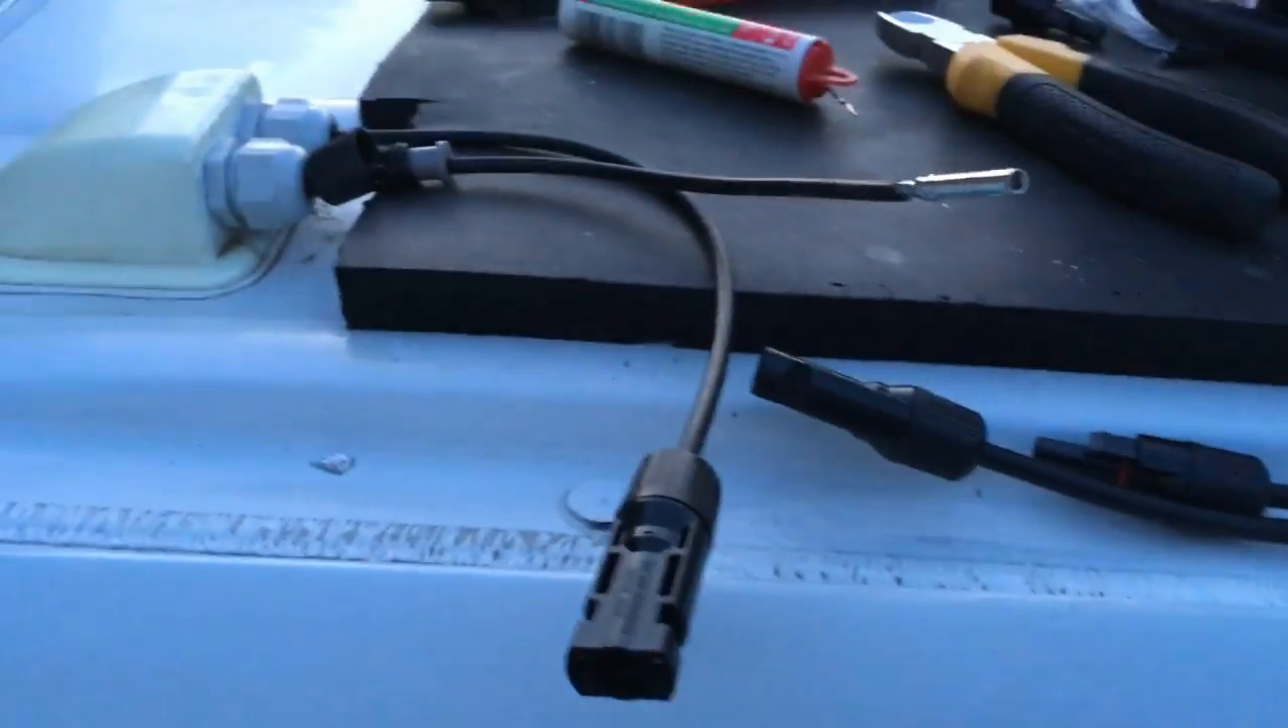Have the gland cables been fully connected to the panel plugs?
No.